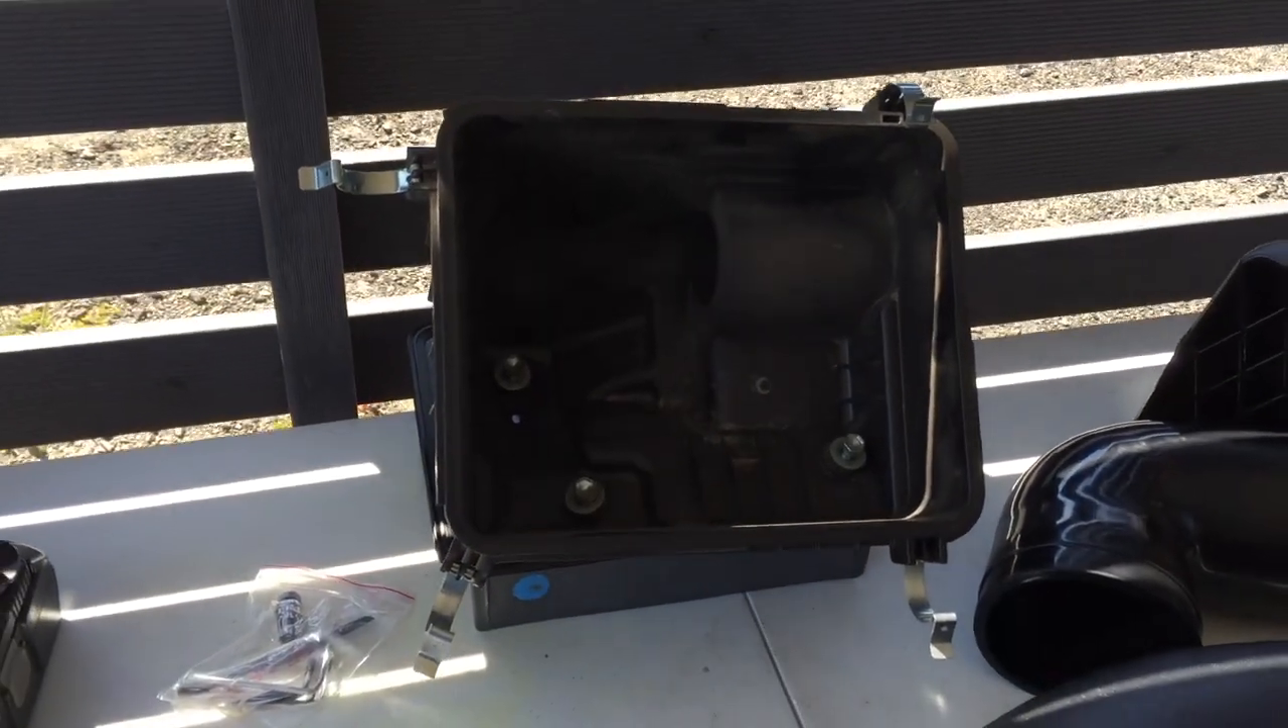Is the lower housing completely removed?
Yes.